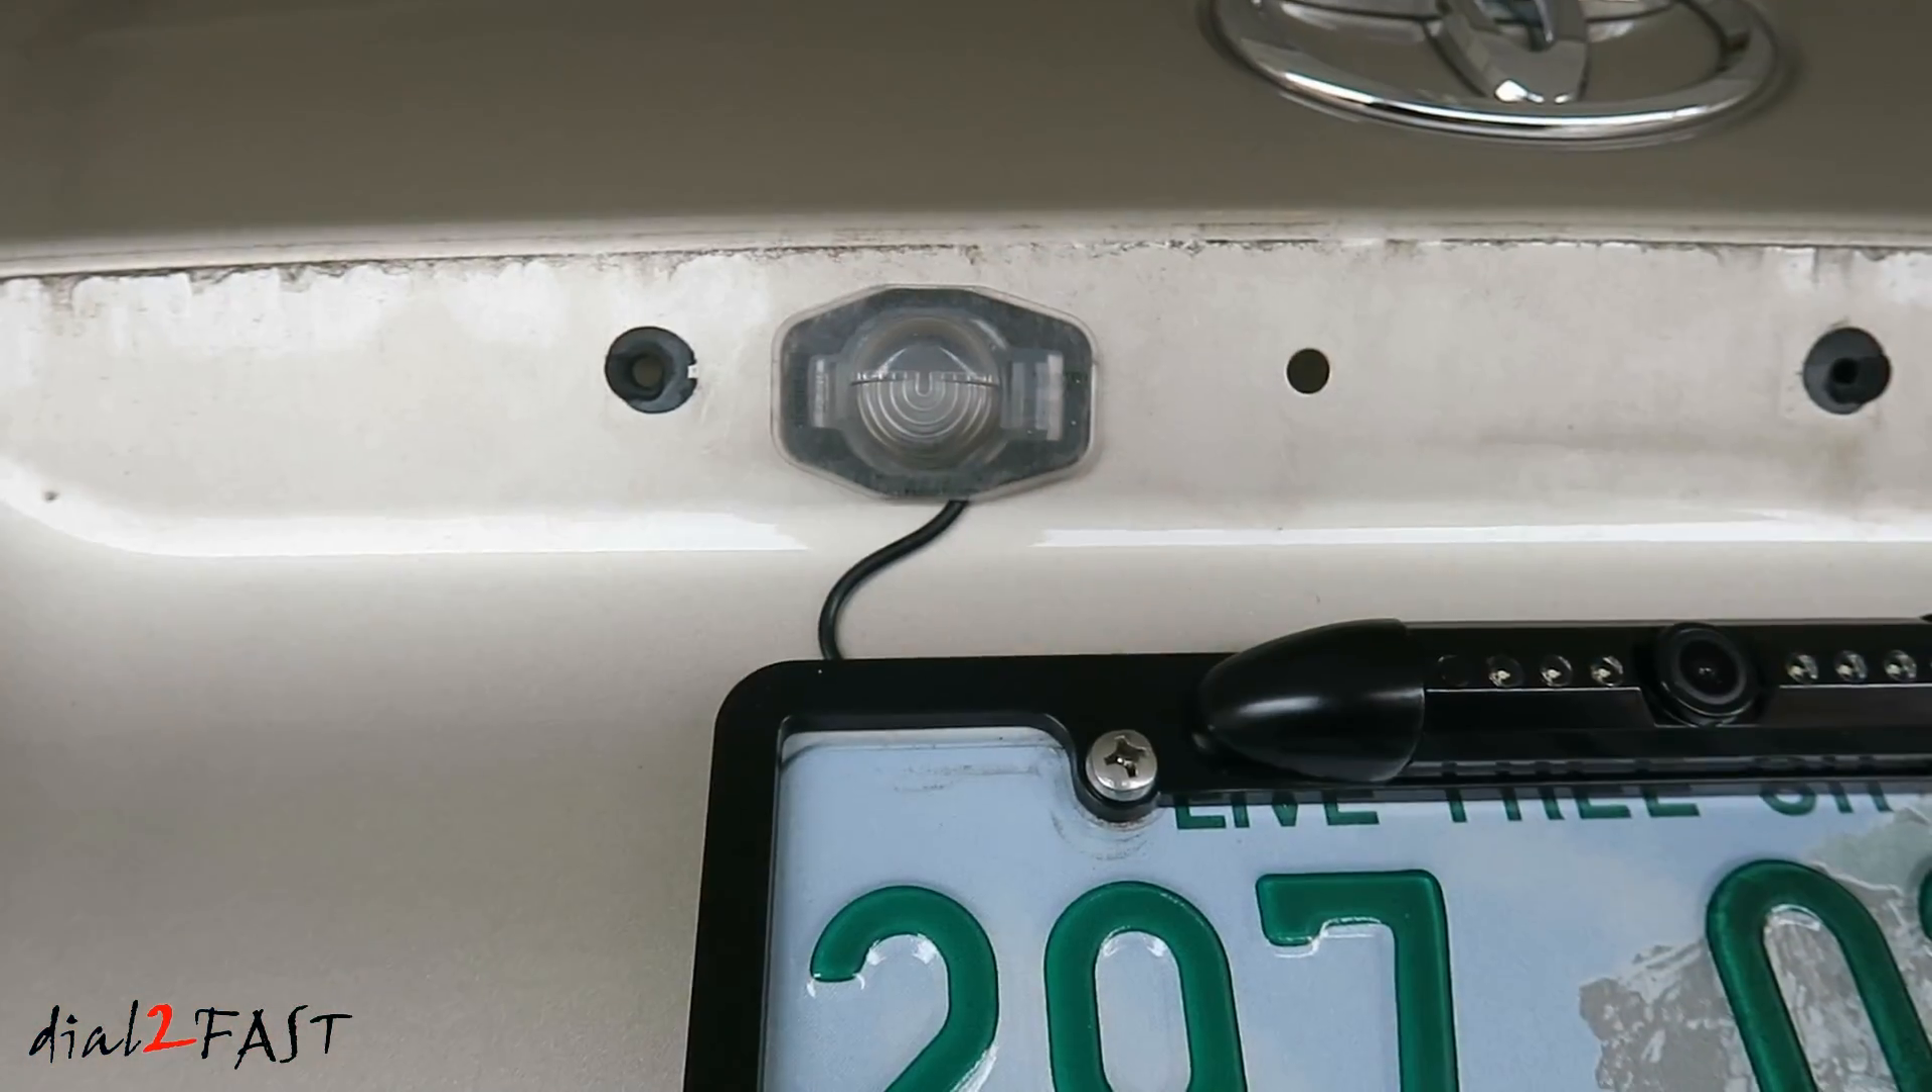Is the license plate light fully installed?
Yes.